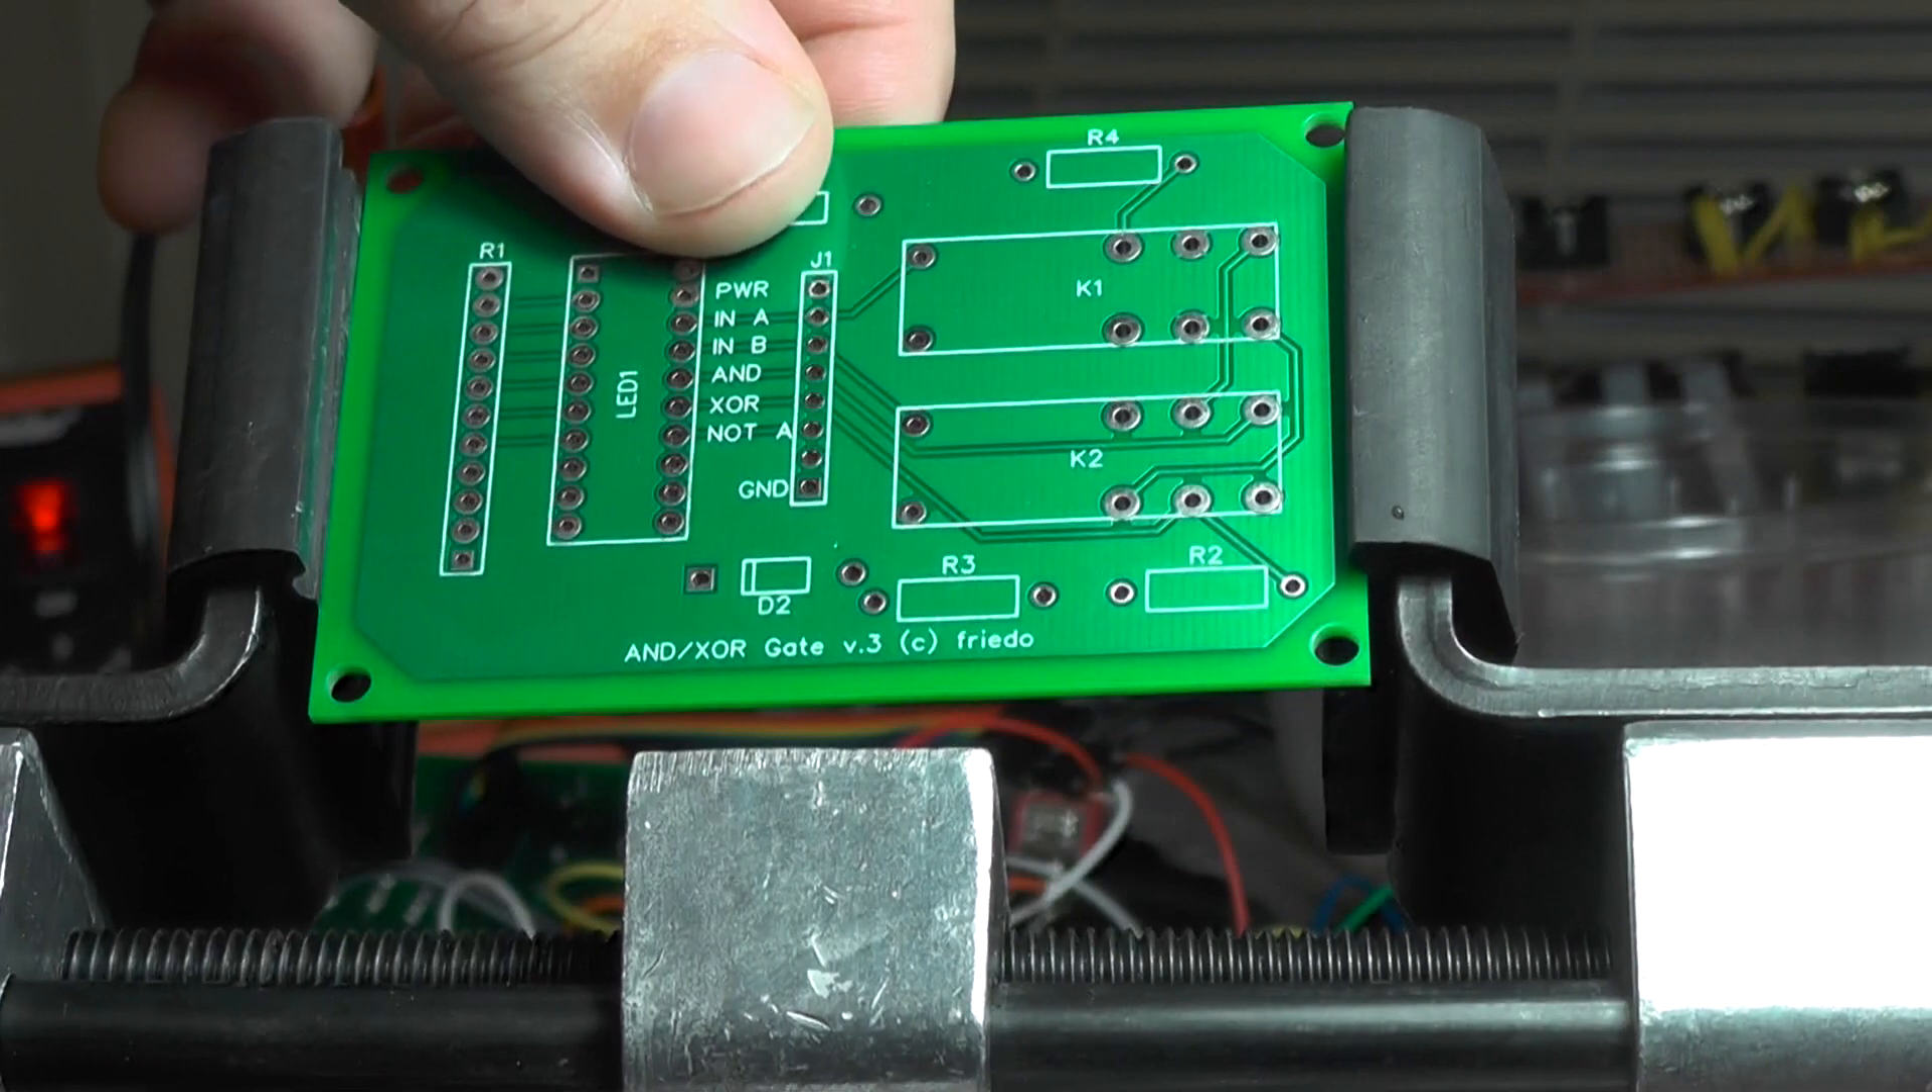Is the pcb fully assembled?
No.